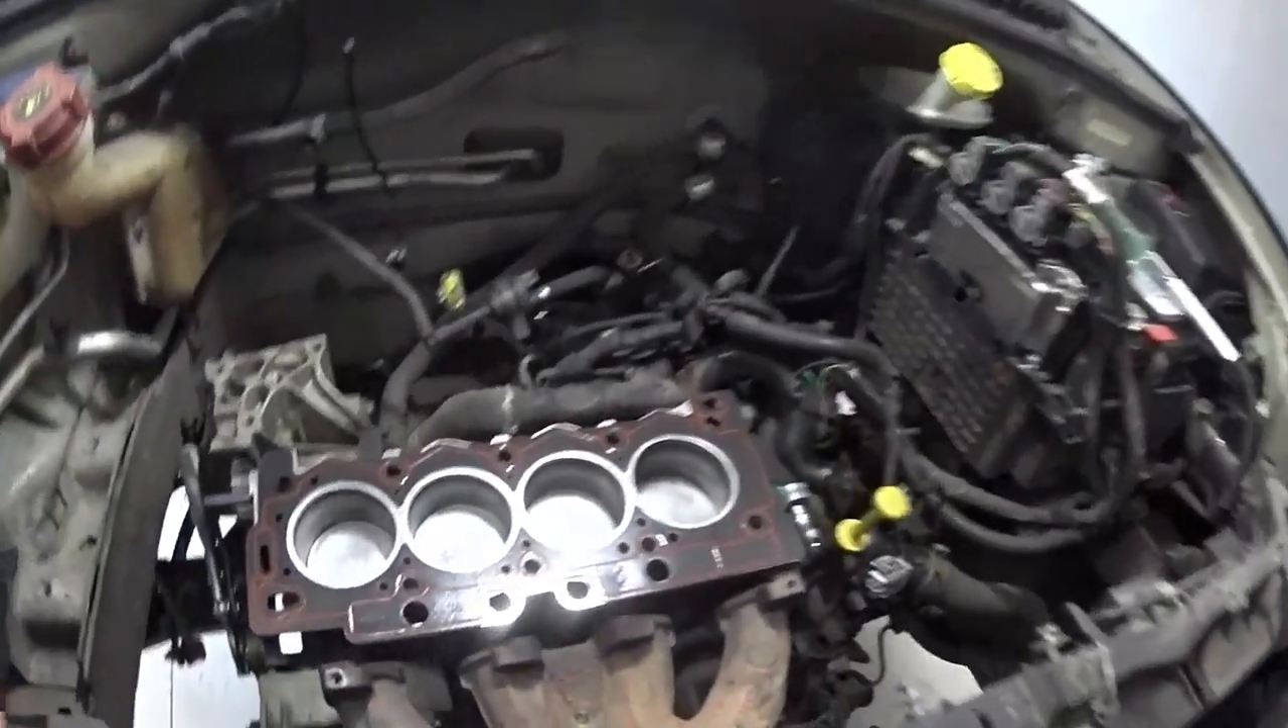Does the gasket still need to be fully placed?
No.